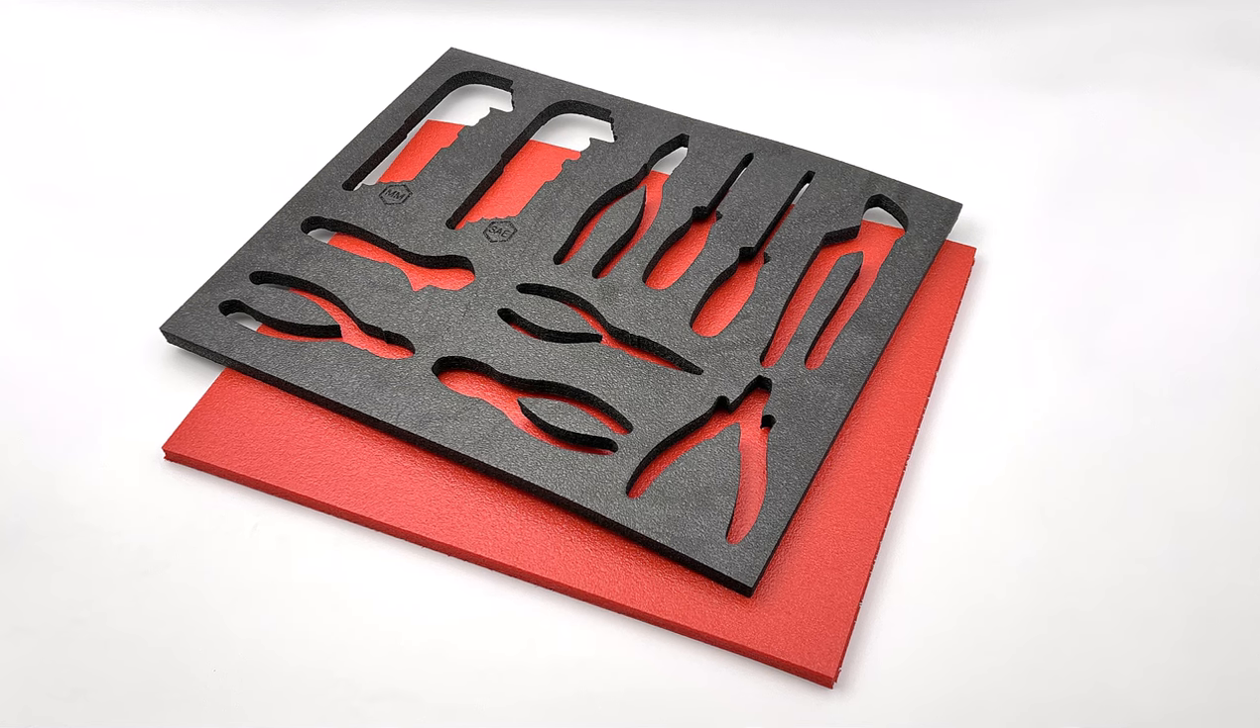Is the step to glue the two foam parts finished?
No.